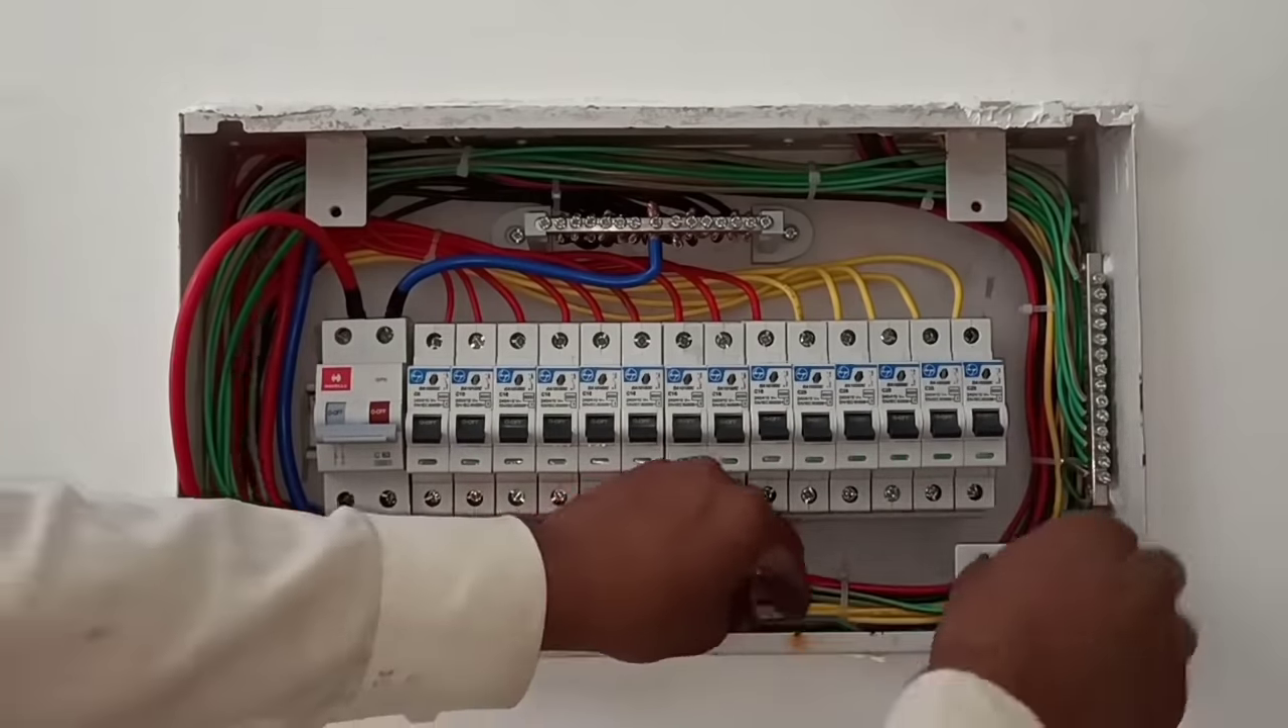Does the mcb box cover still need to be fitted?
Yes.